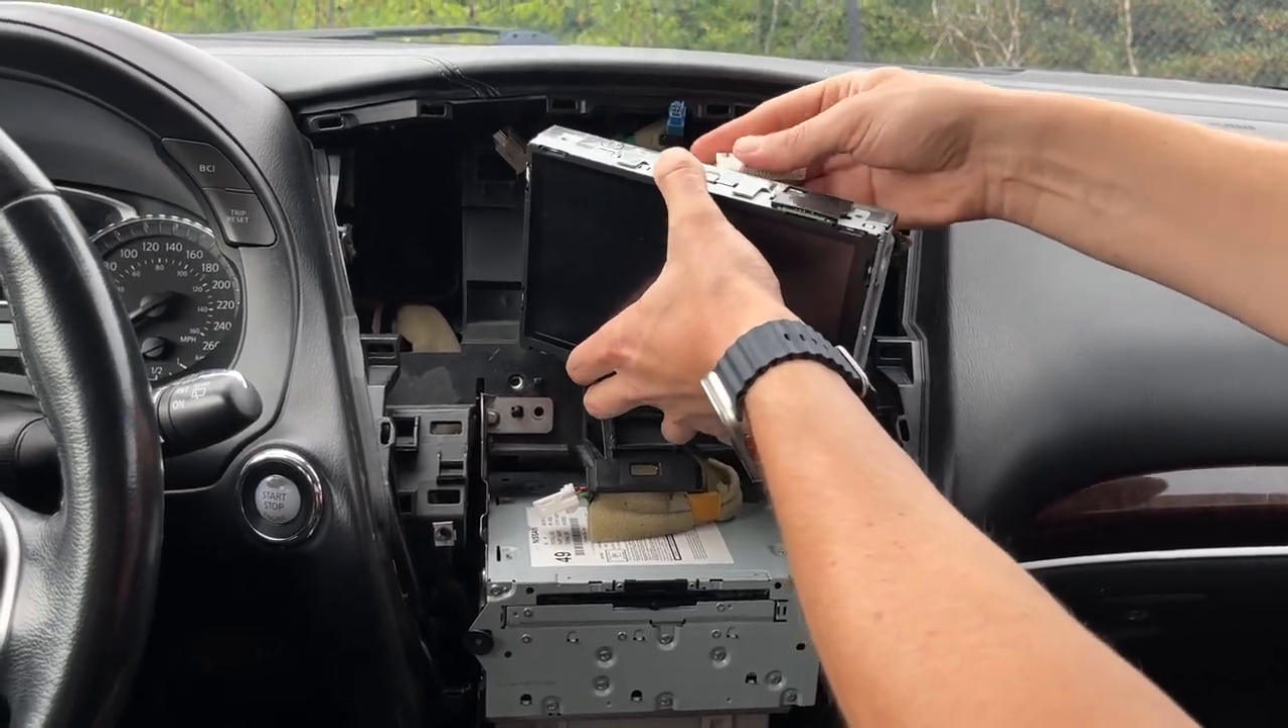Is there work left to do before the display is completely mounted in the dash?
Yes.